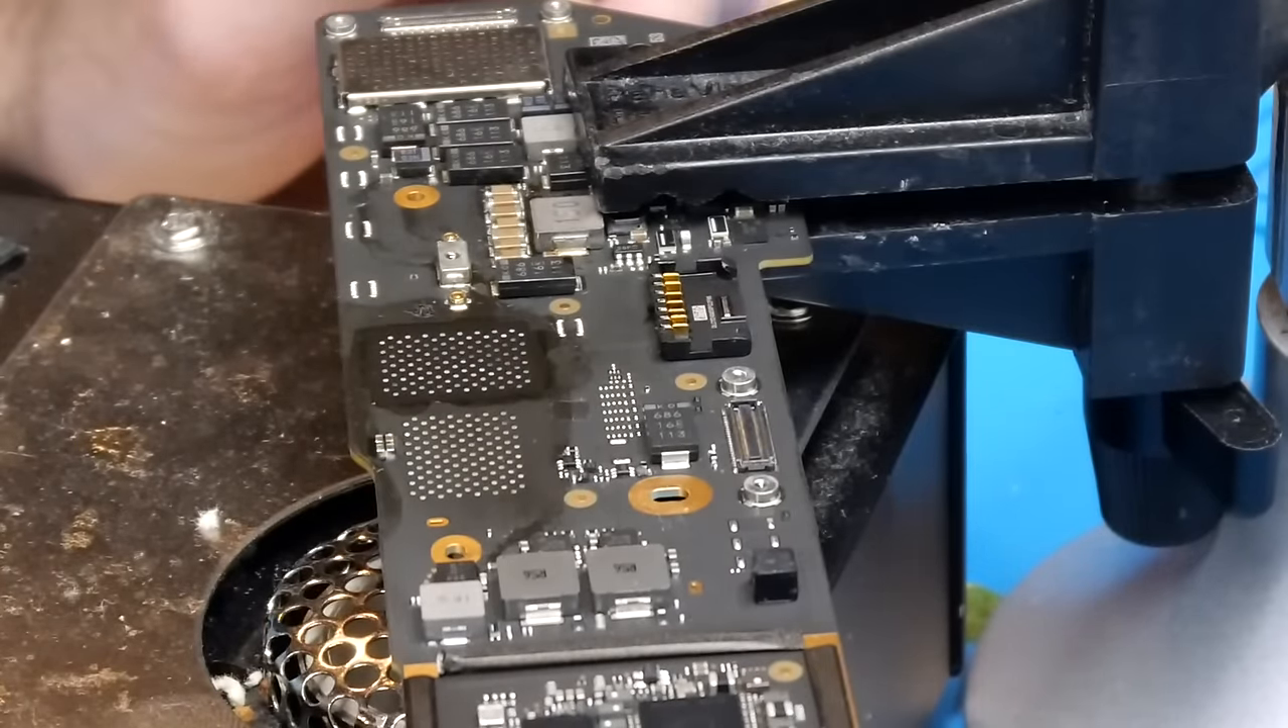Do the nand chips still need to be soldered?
Yes.